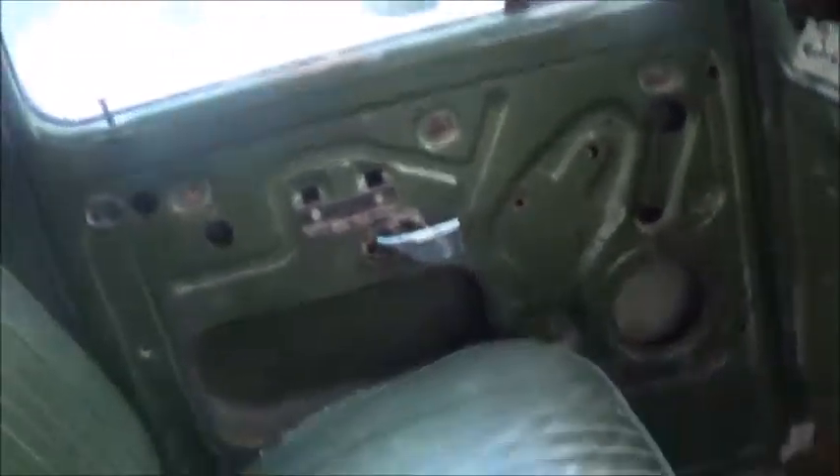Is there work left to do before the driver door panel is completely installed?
Yes.